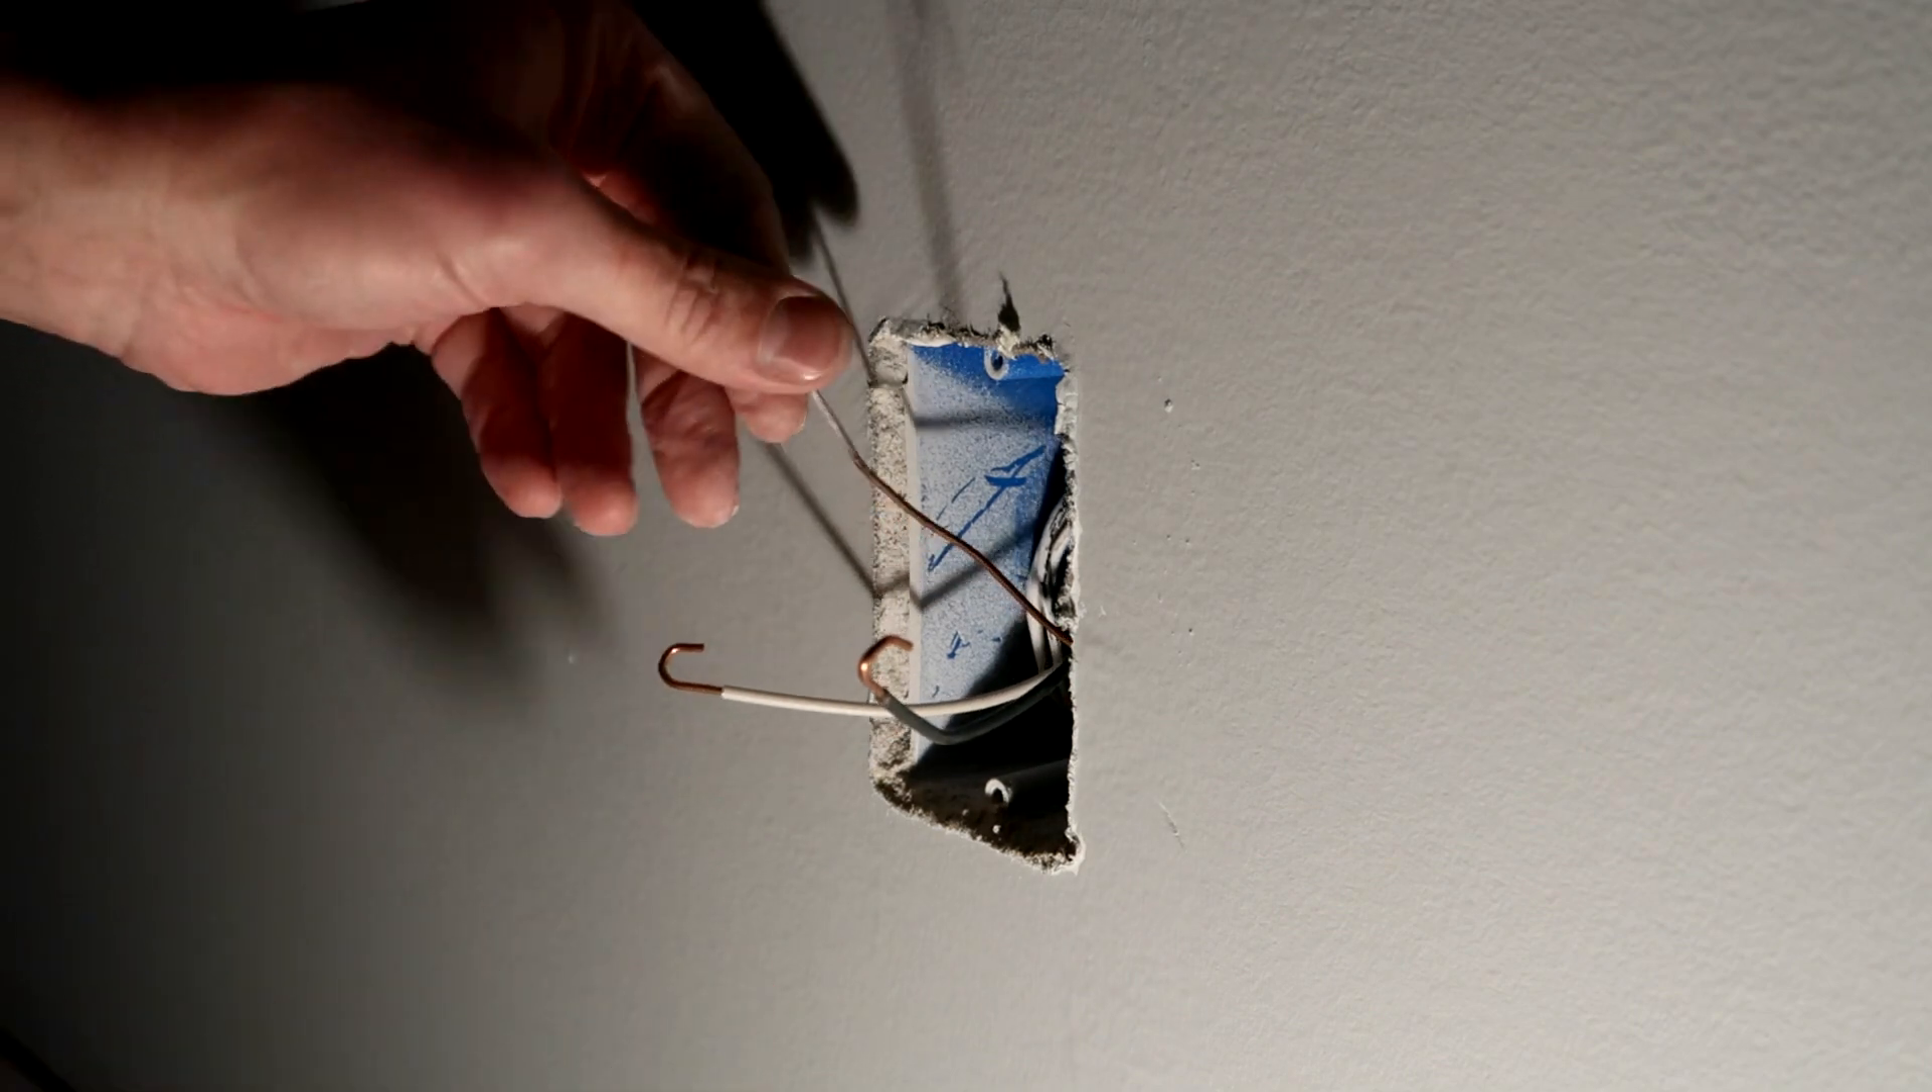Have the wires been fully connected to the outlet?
No.